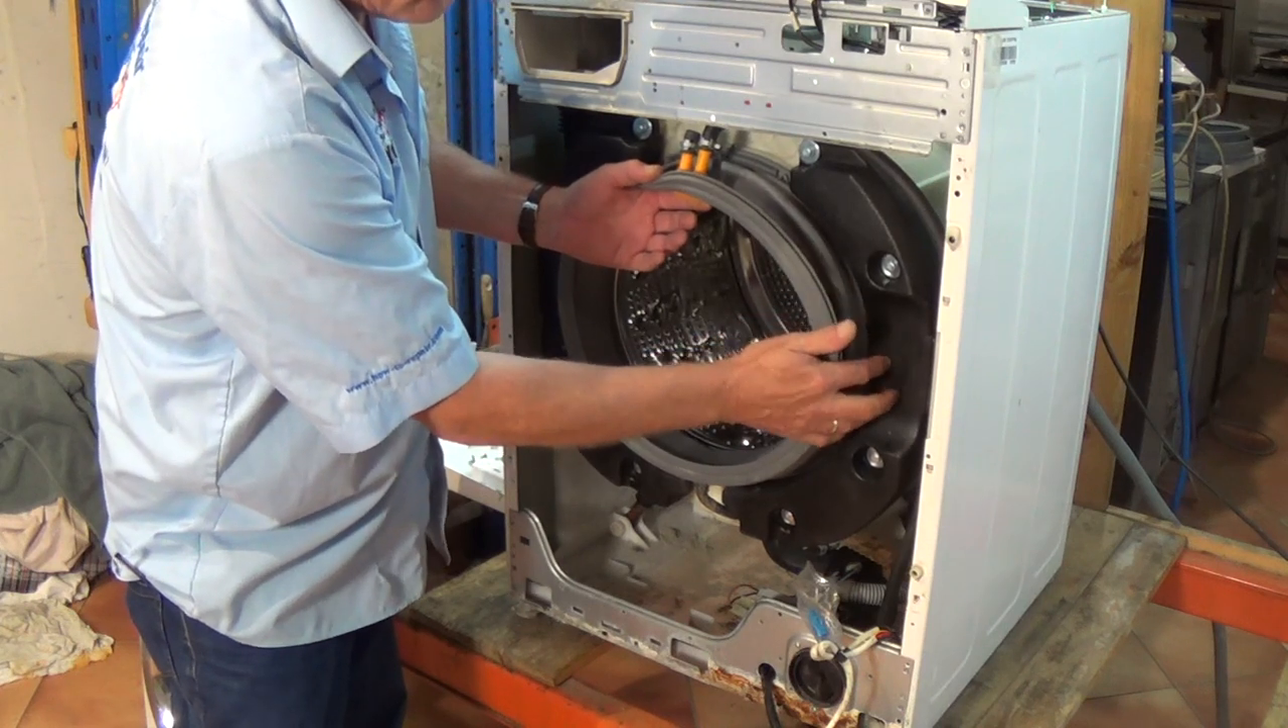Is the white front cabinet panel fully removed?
Yes.